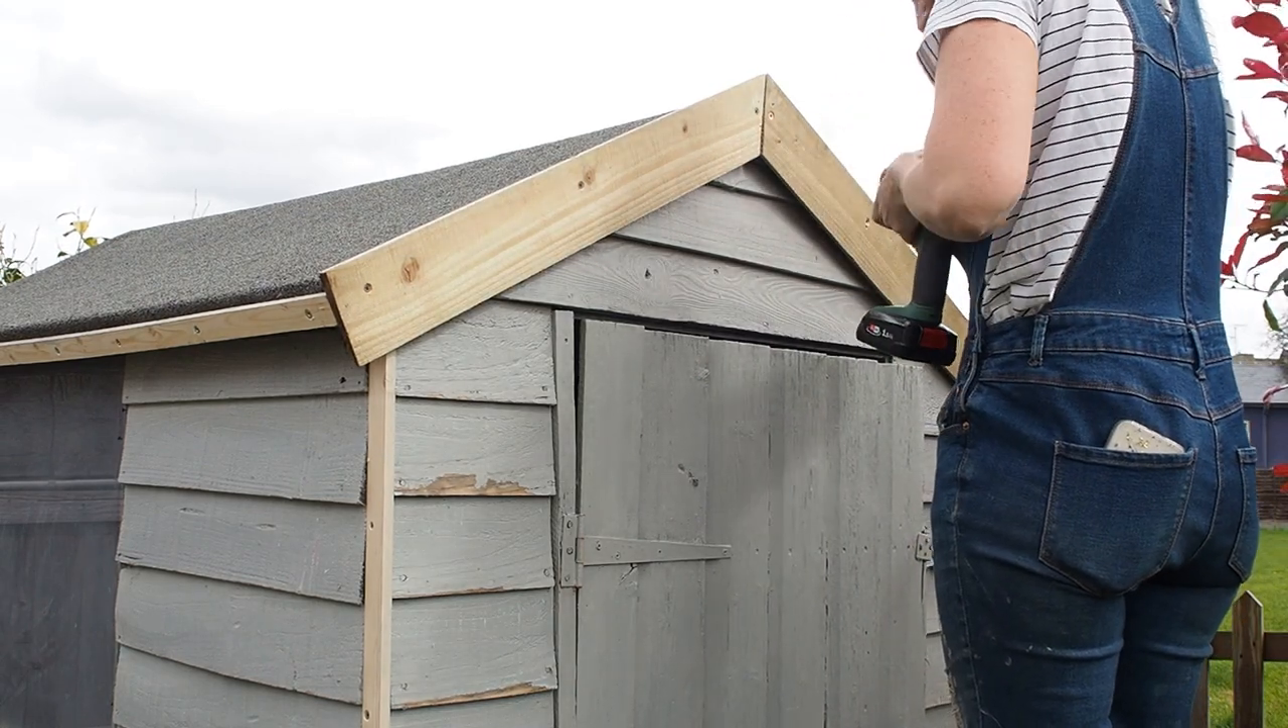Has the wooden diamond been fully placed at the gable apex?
No.